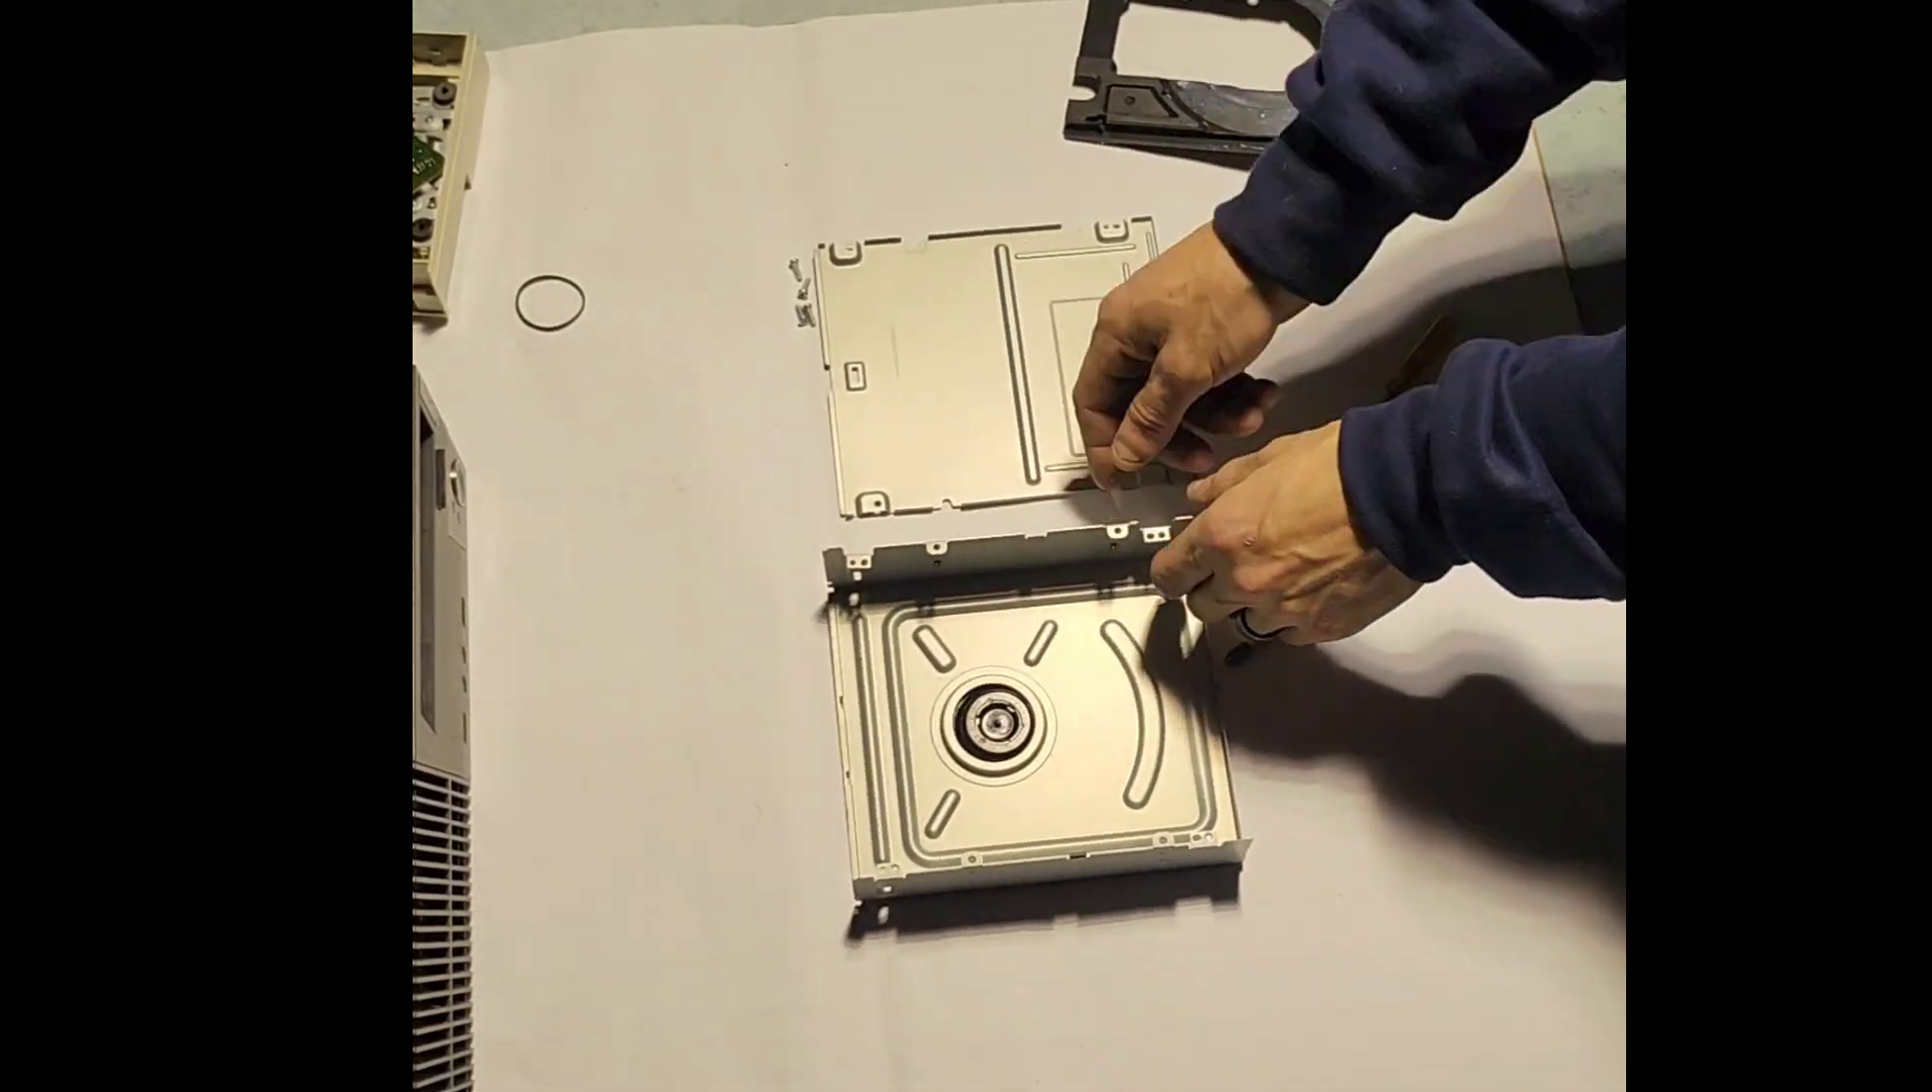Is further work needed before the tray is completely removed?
No.